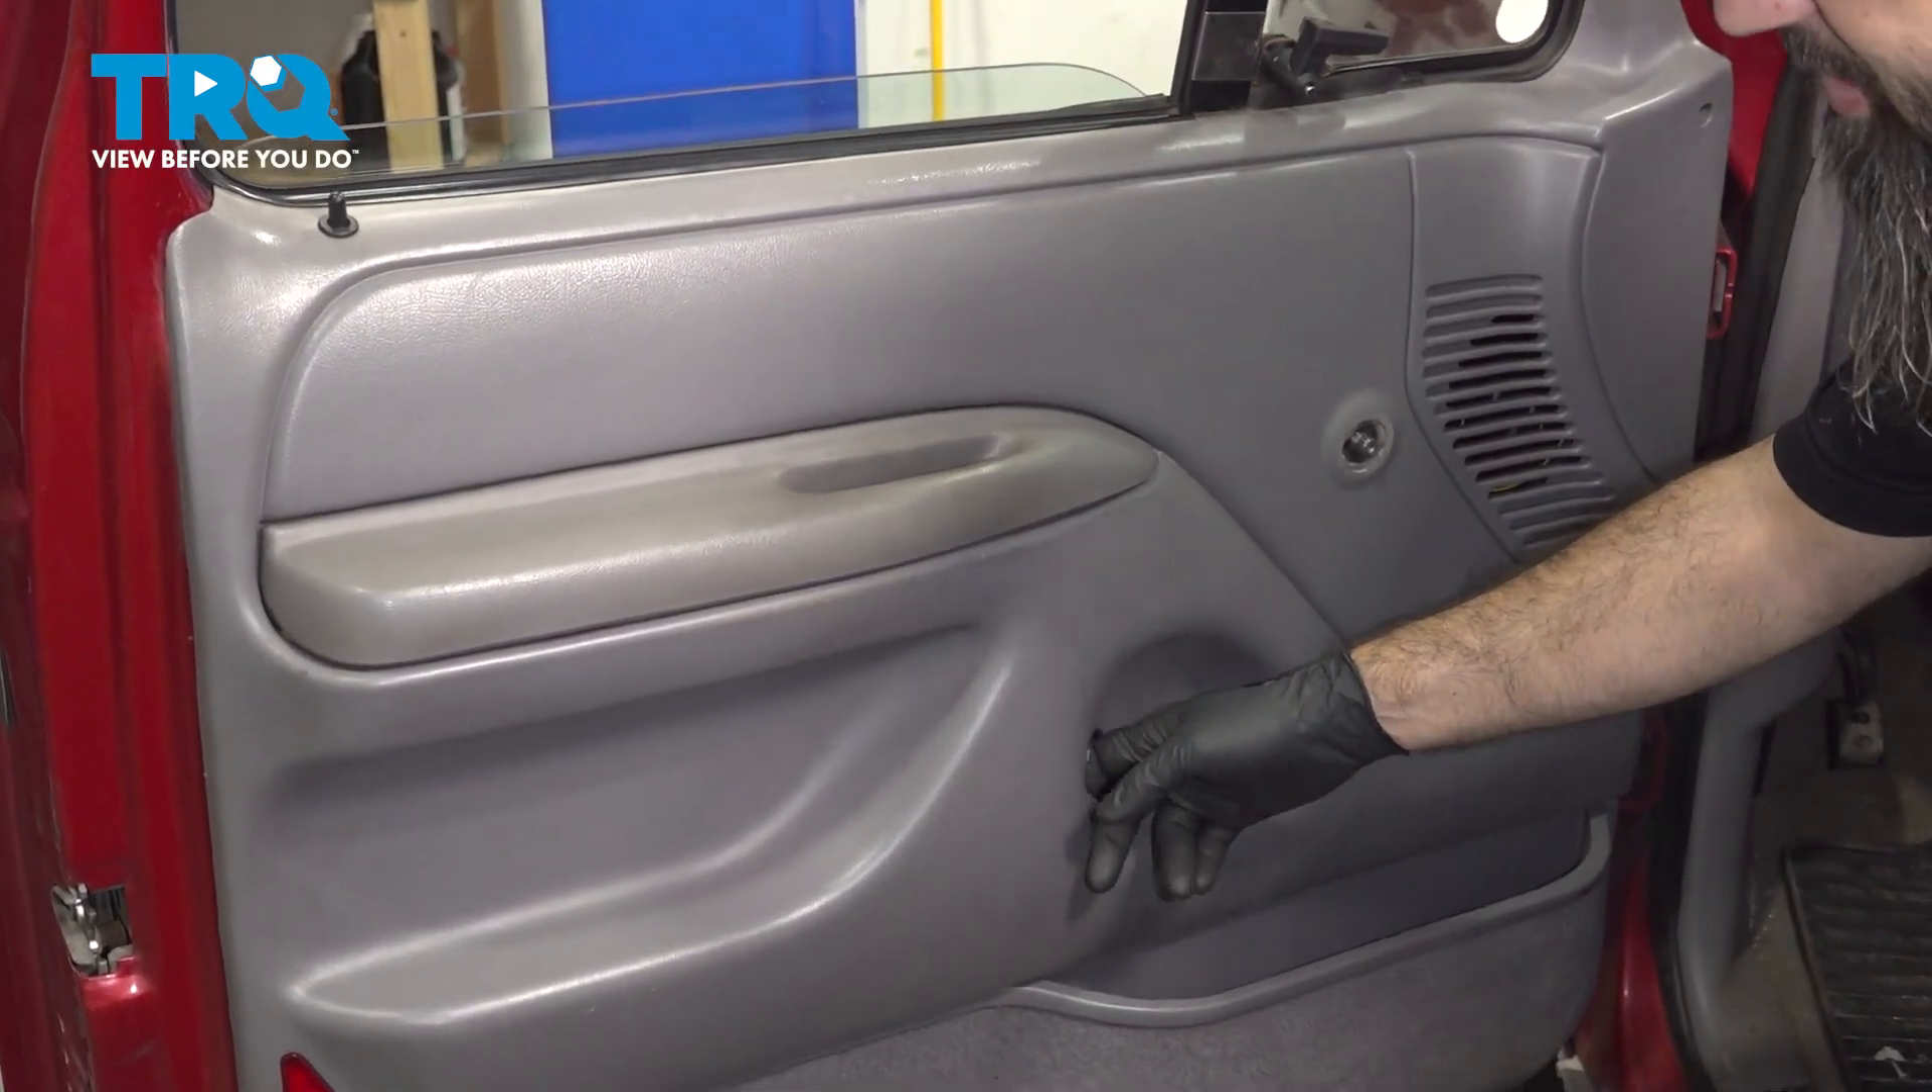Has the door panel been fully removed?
No.